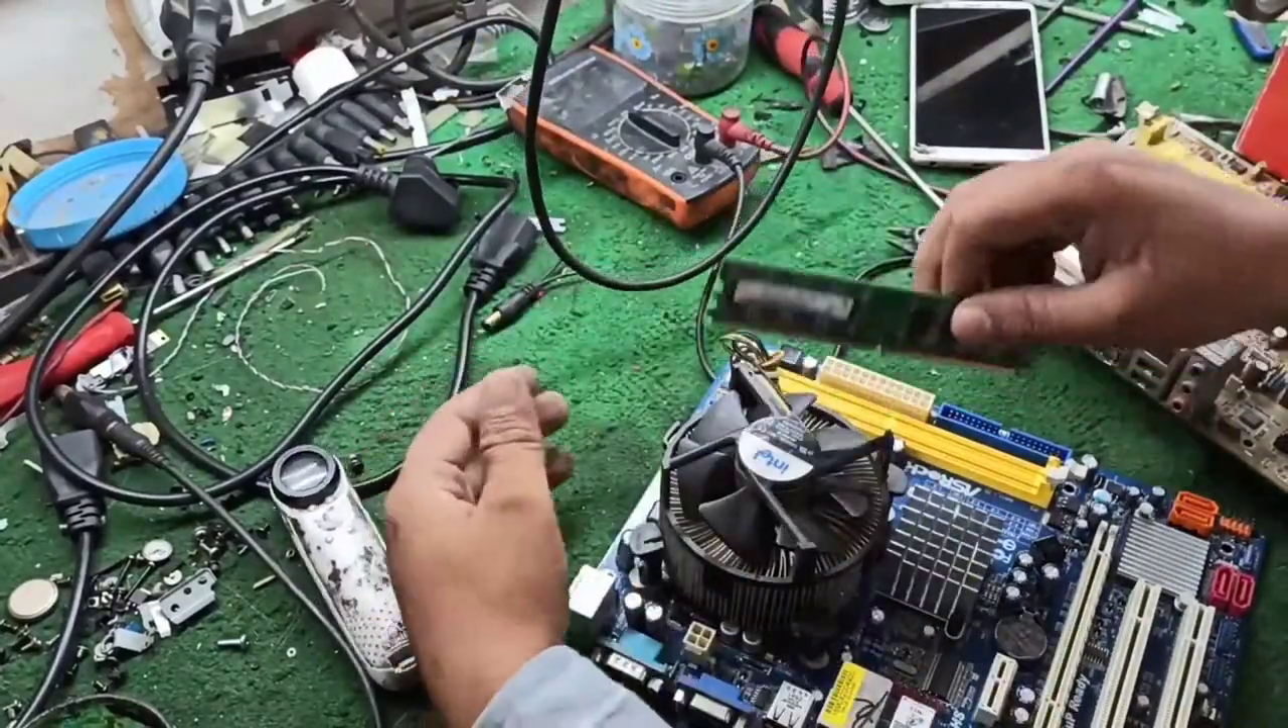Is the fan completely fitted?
Yes.